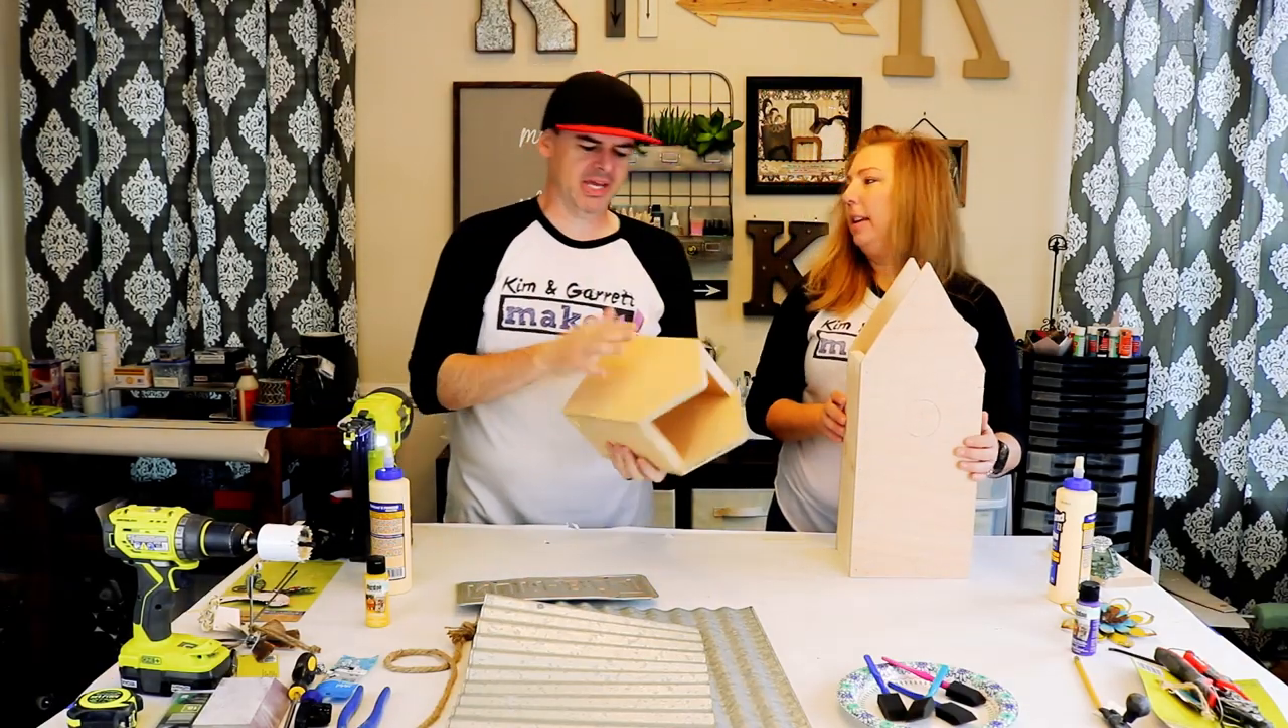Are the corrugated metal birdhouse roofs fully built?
No.